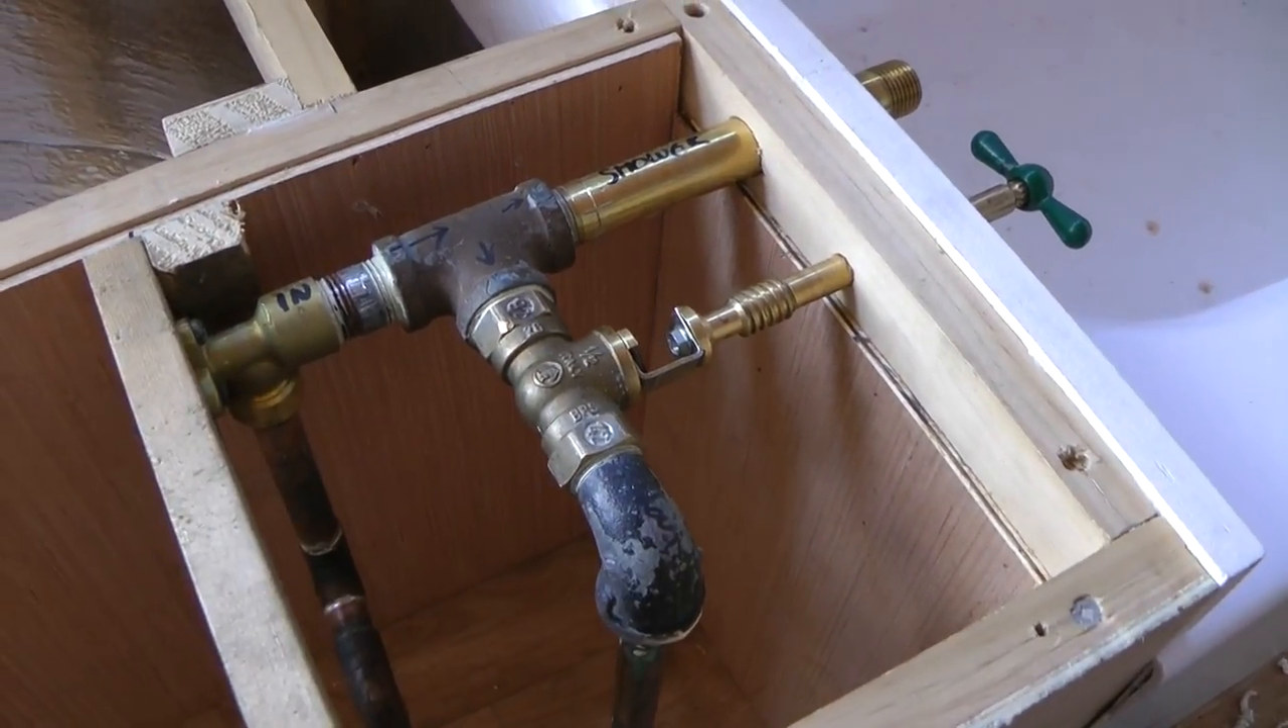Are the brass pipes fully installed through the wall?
Yes.